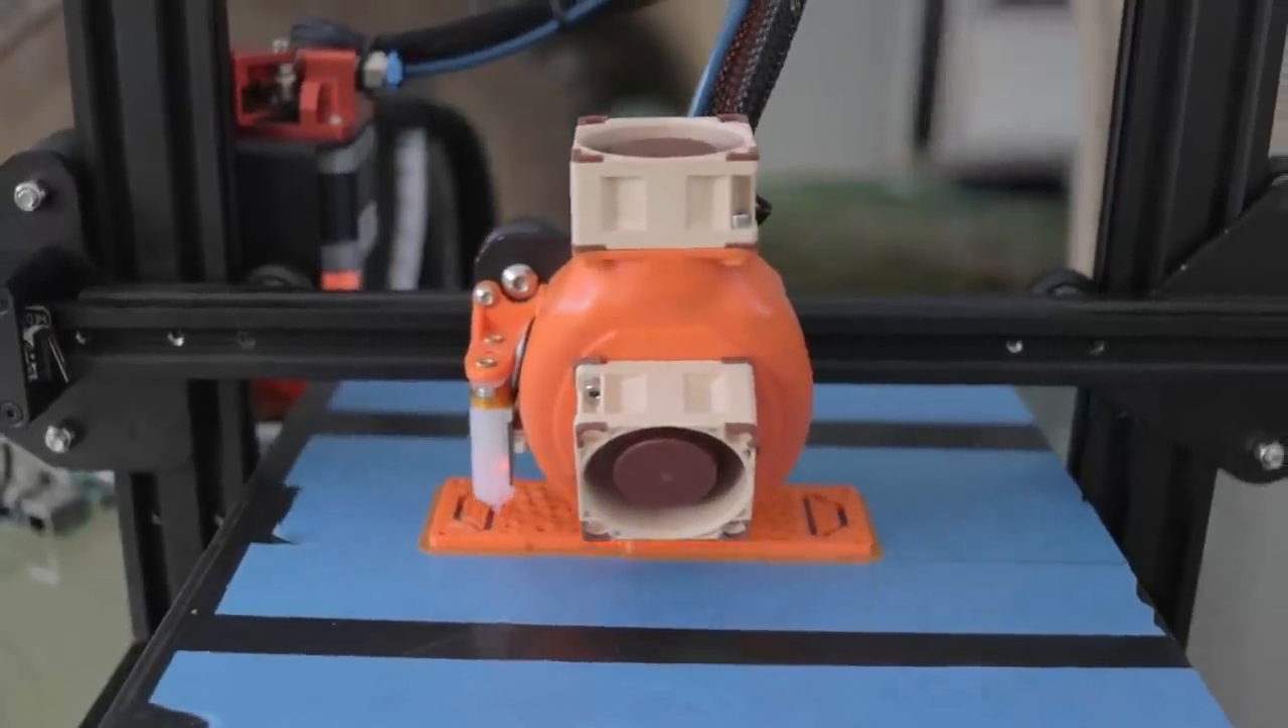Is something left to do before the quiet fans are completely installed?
No.